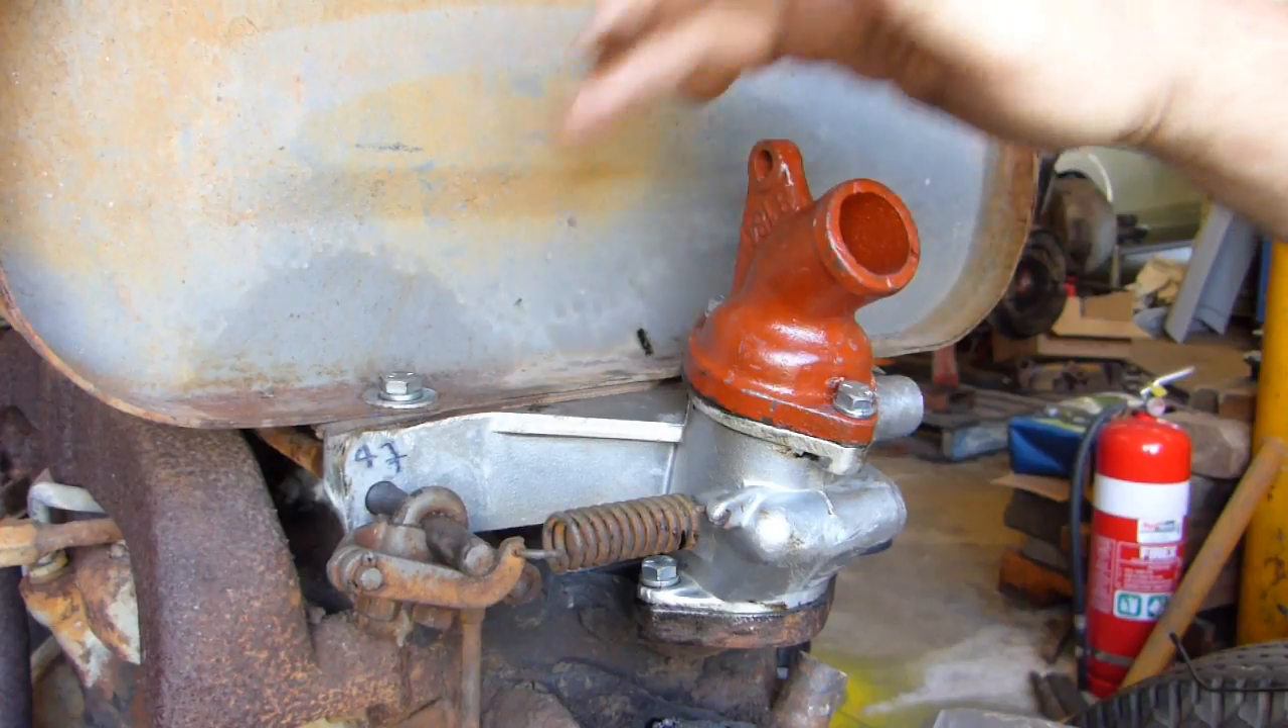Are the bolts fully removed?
No.